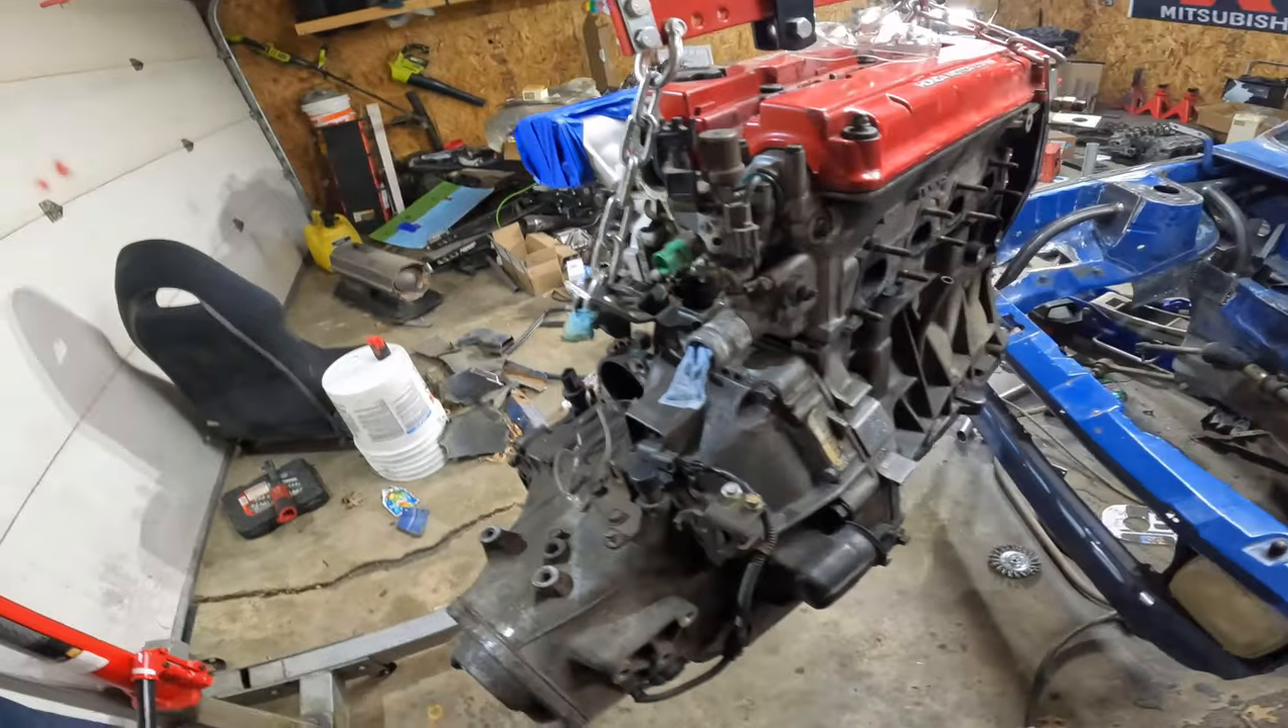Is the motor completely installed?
No.